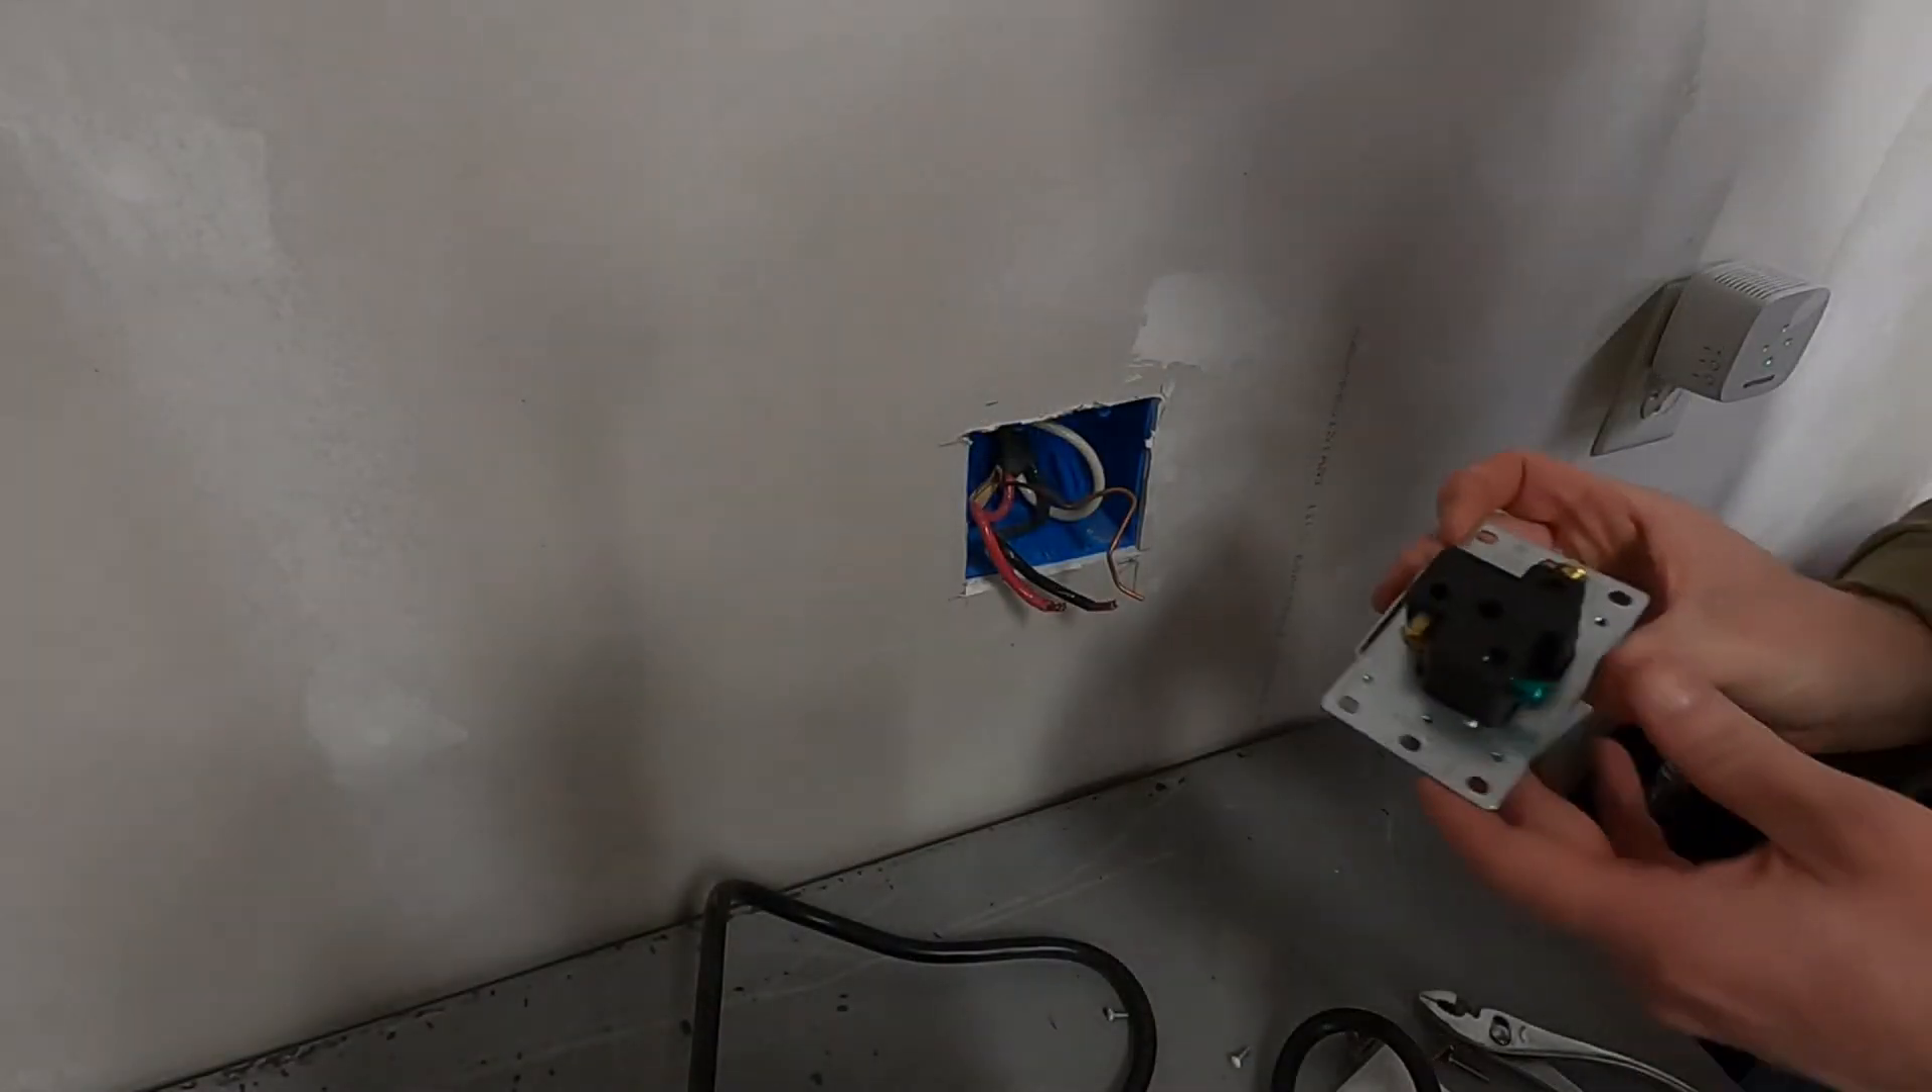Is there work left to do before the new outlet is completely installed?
Yes.